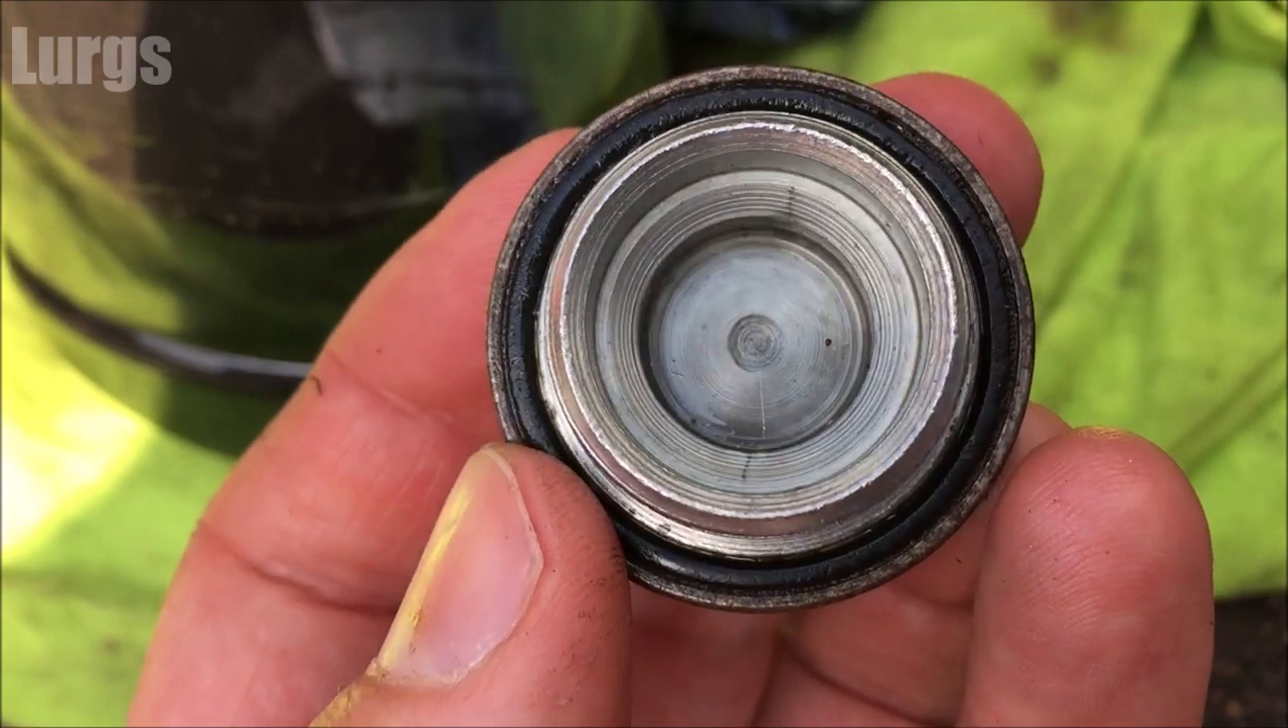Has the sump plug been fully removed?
Yes.